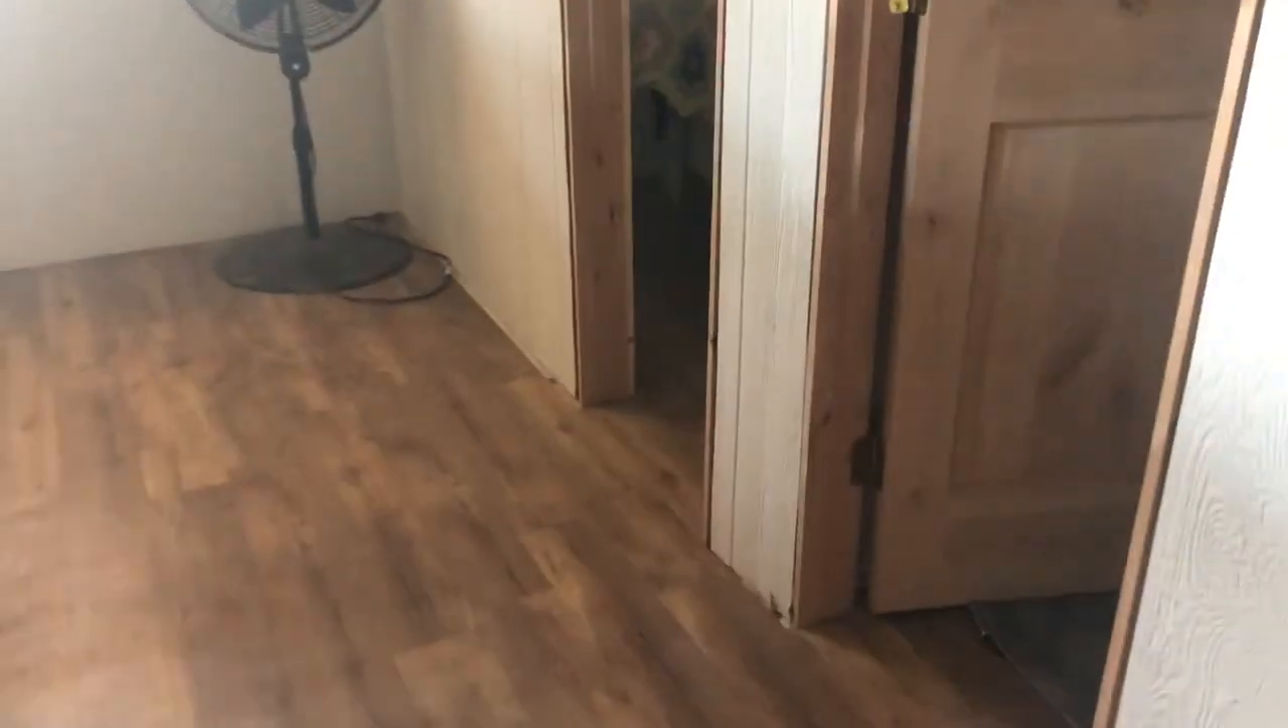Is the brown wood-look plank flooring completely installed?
Yes.